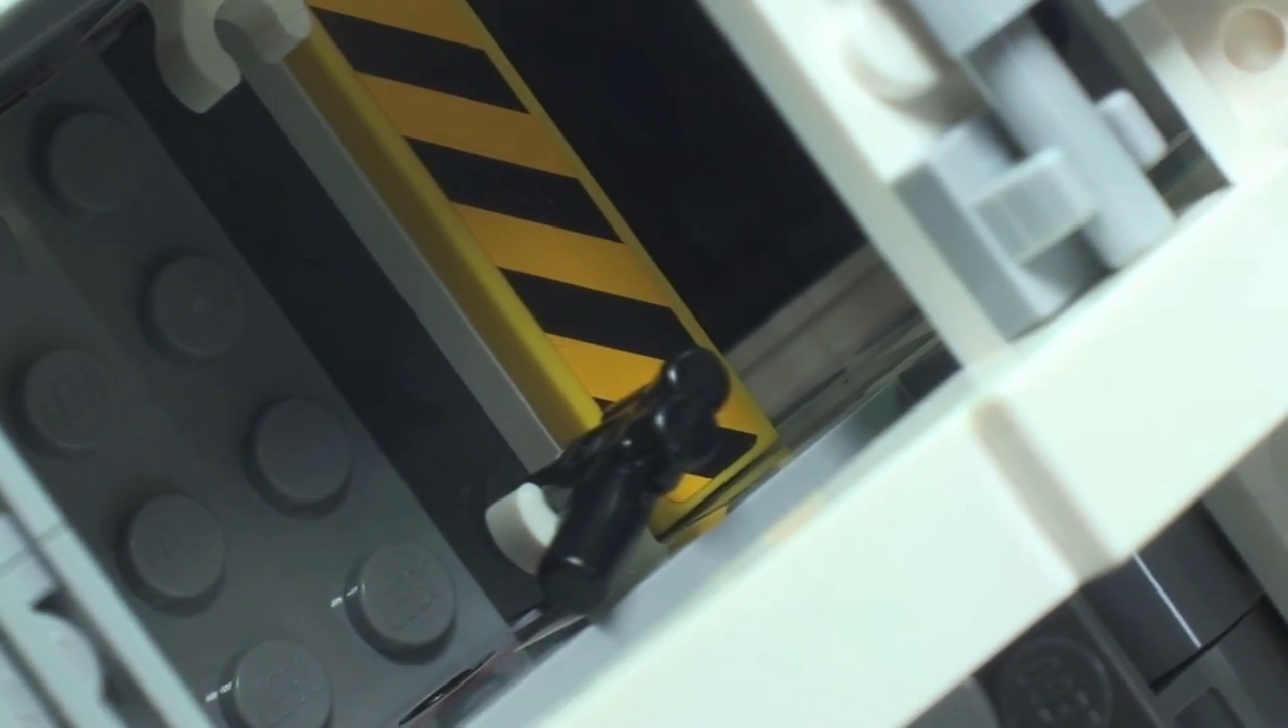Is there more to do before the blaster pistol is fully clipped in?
No.